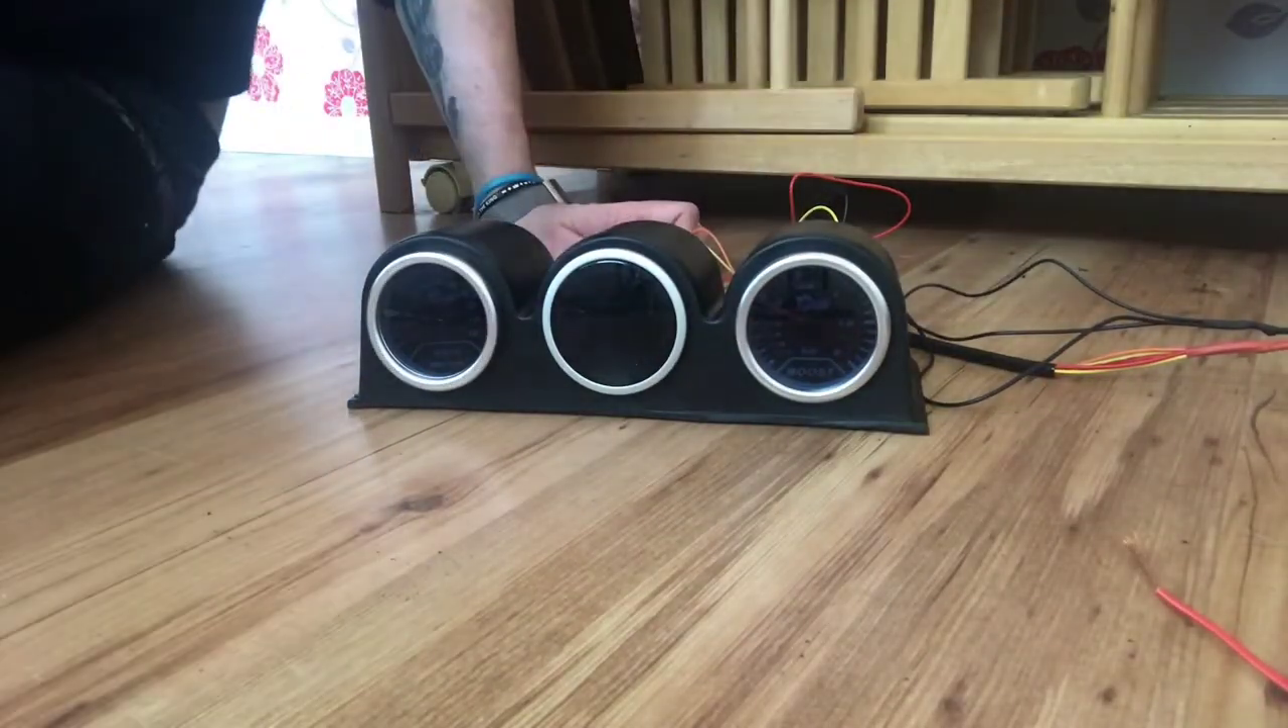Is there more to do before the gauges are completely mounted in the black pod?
No.